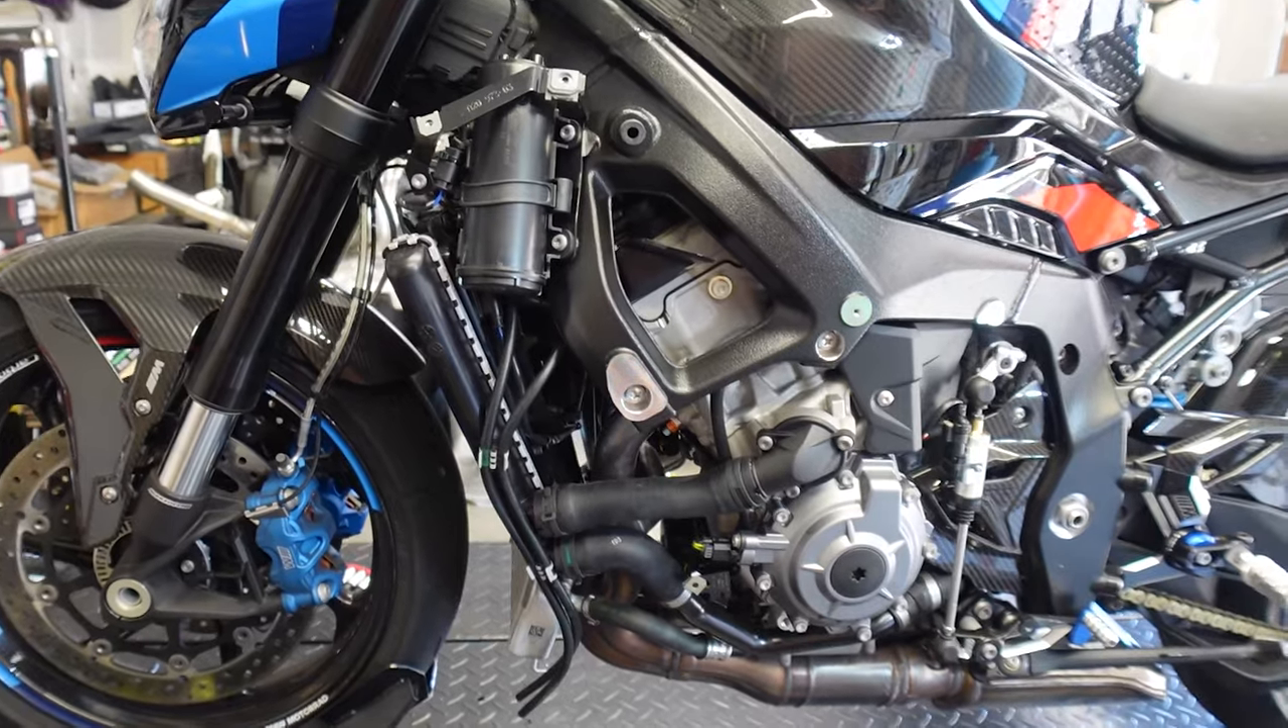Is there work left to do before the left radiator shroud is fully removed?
No.